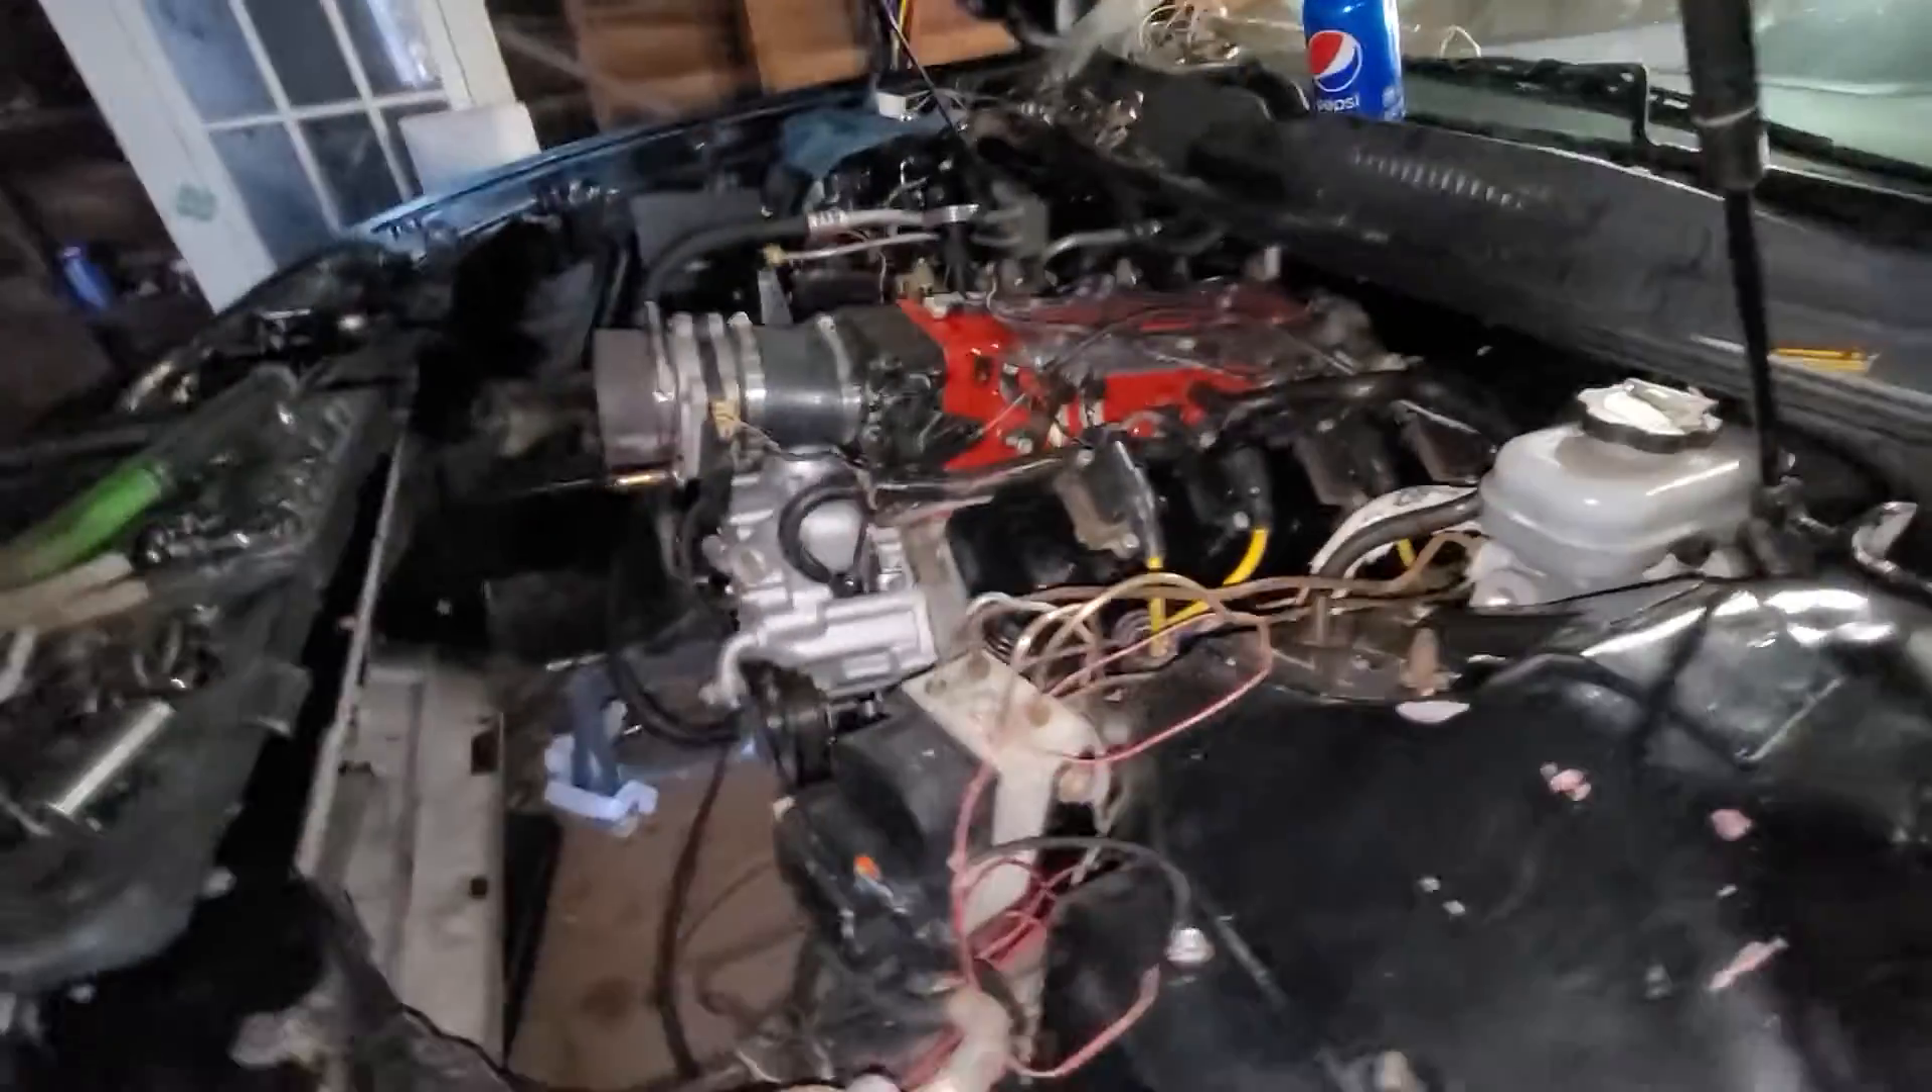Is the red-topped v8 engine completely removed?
No.